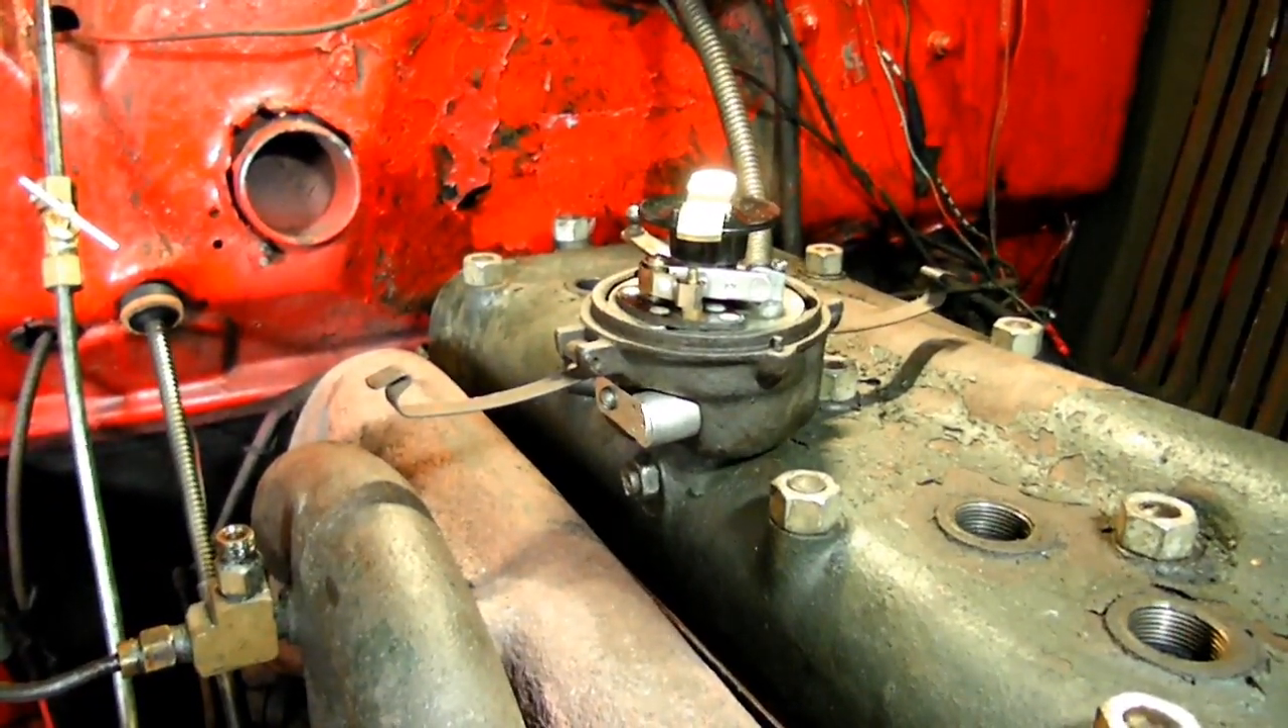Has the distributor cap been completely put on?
No.